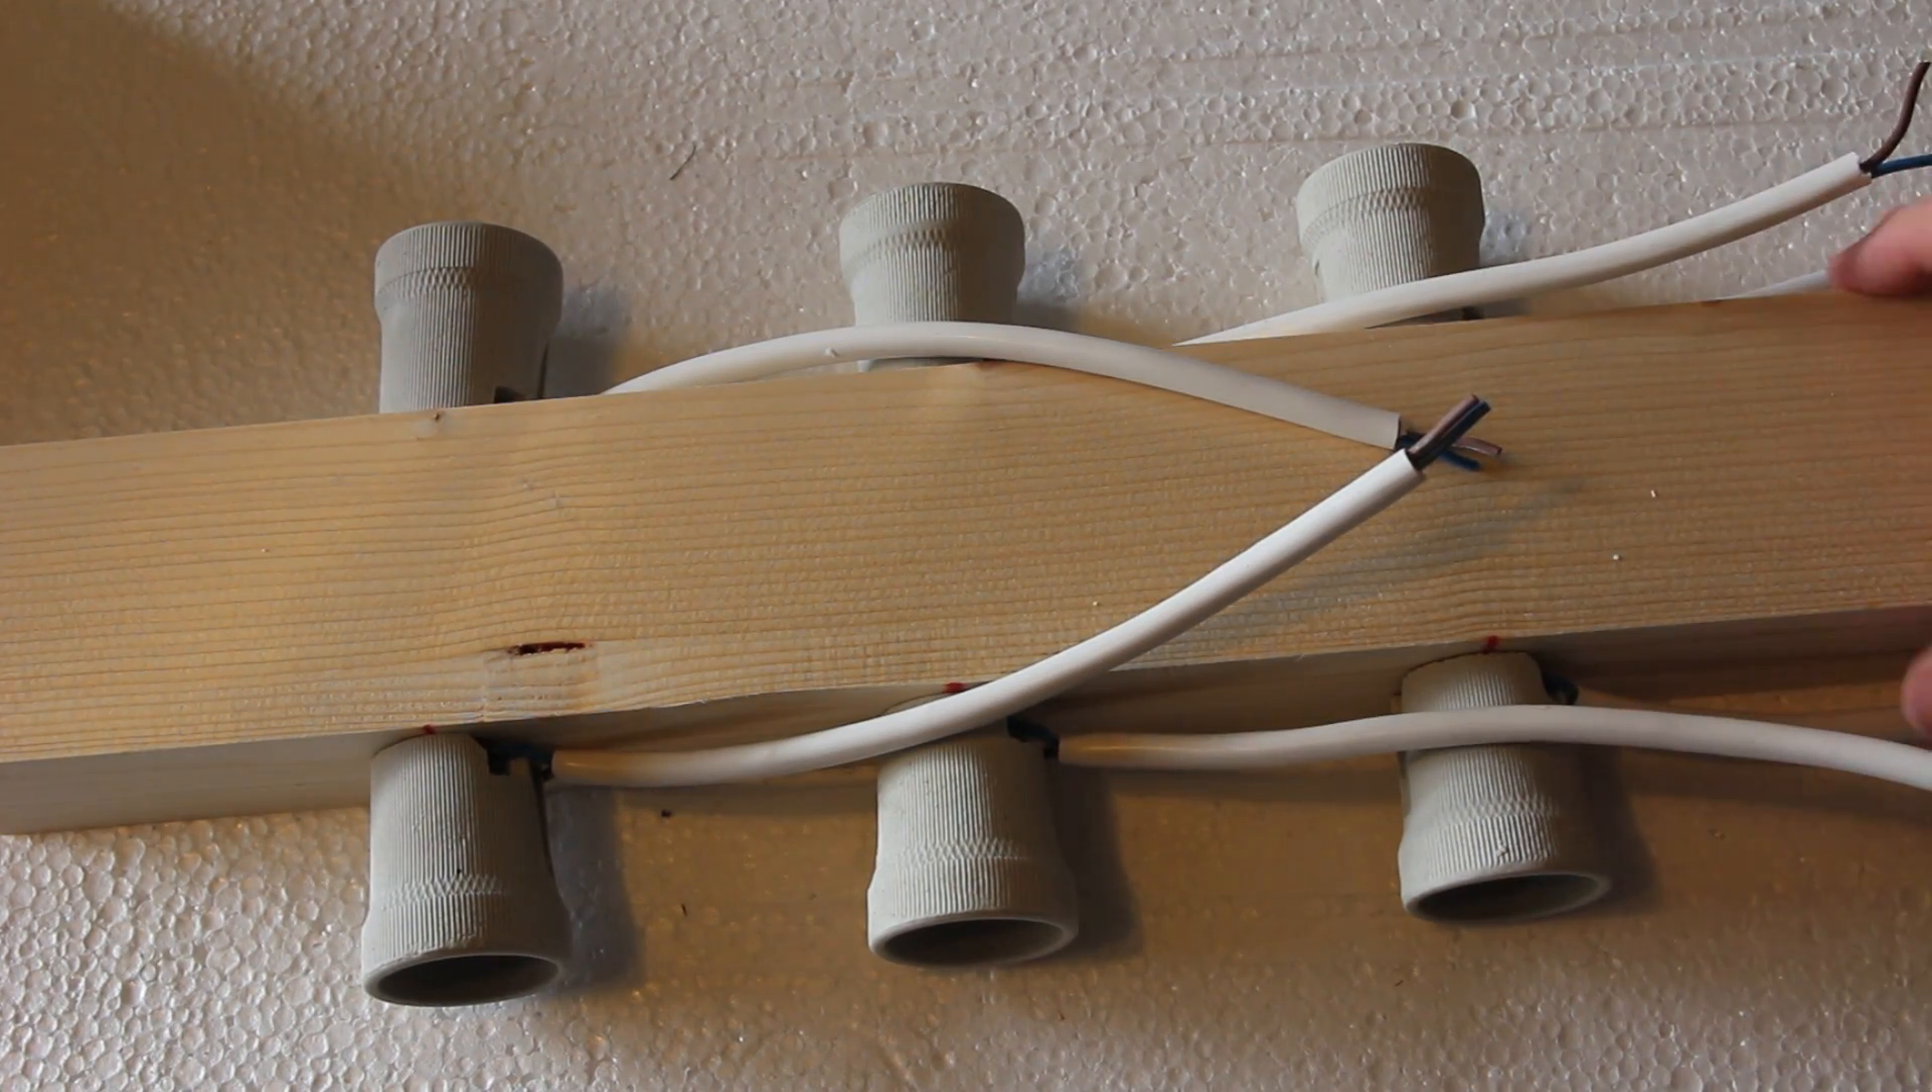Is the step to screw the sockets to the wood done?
Yes.